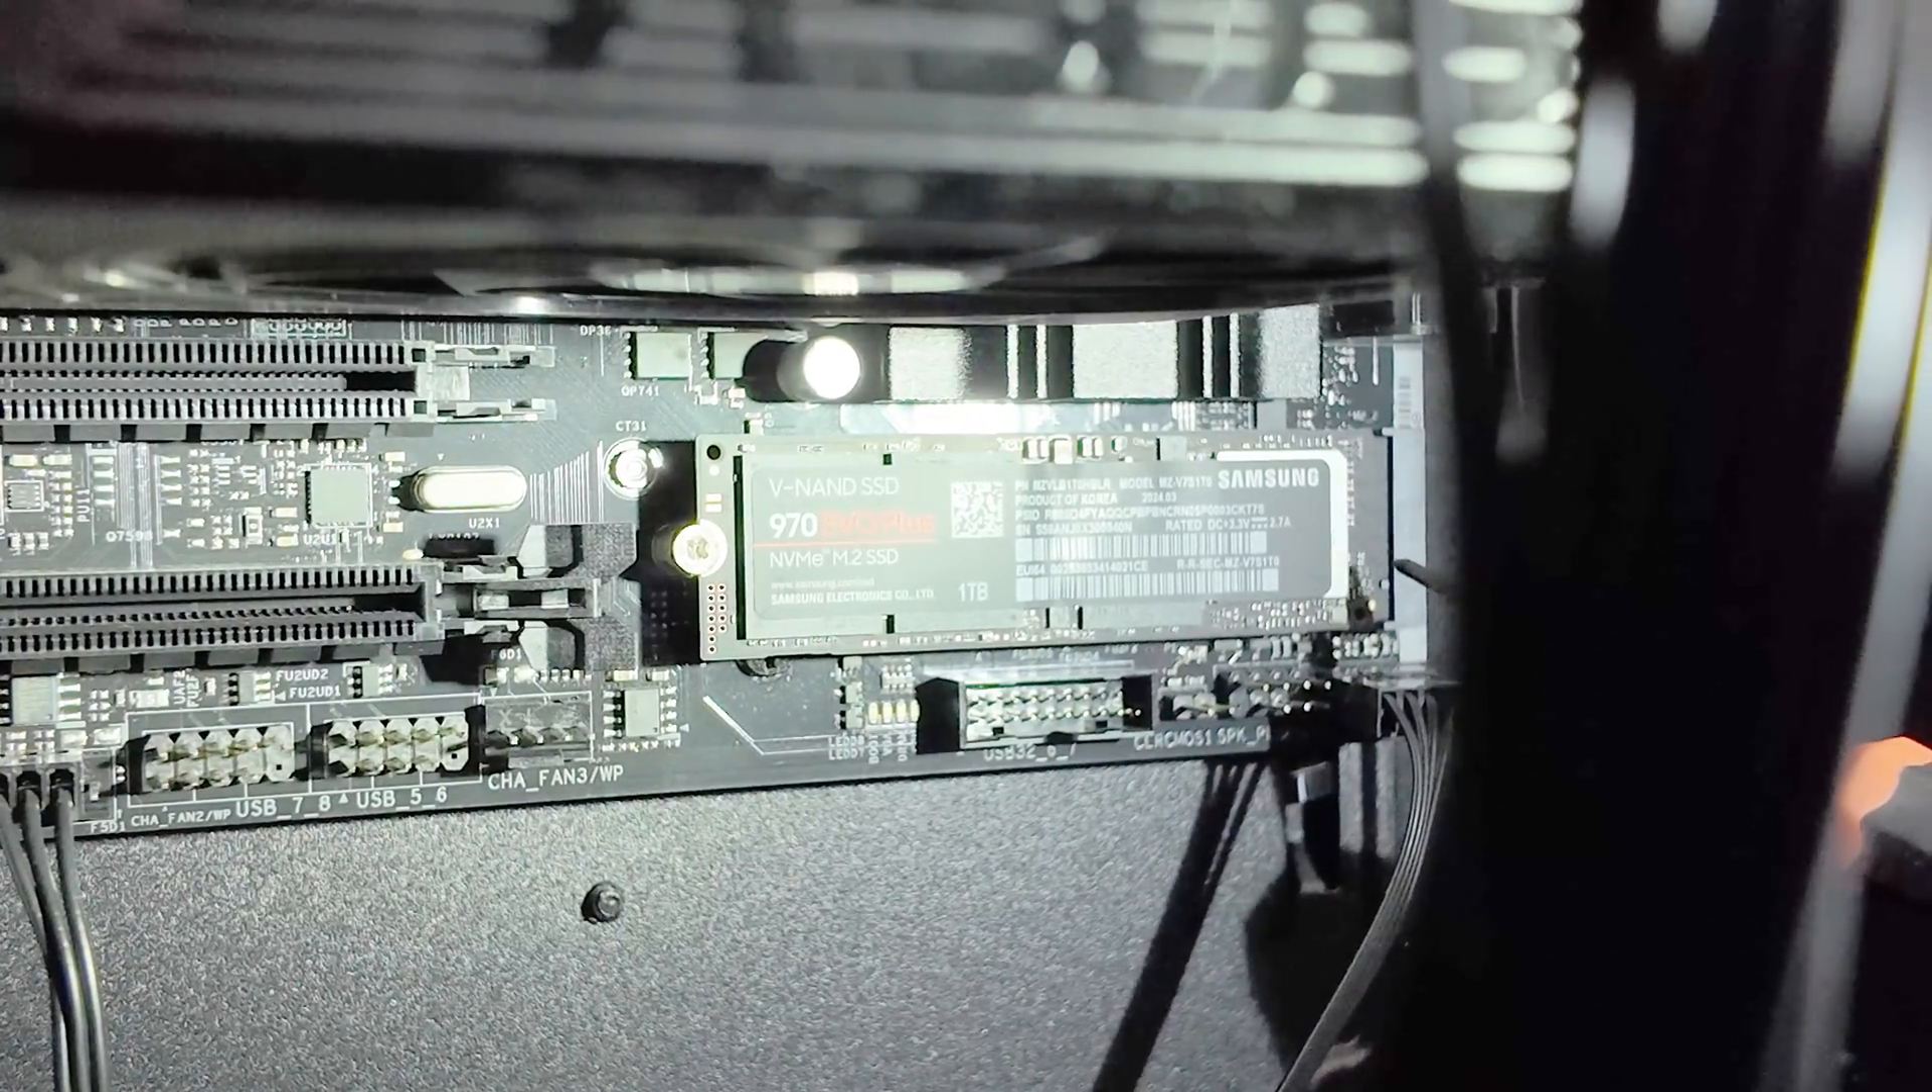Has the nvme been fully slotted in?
Yes.